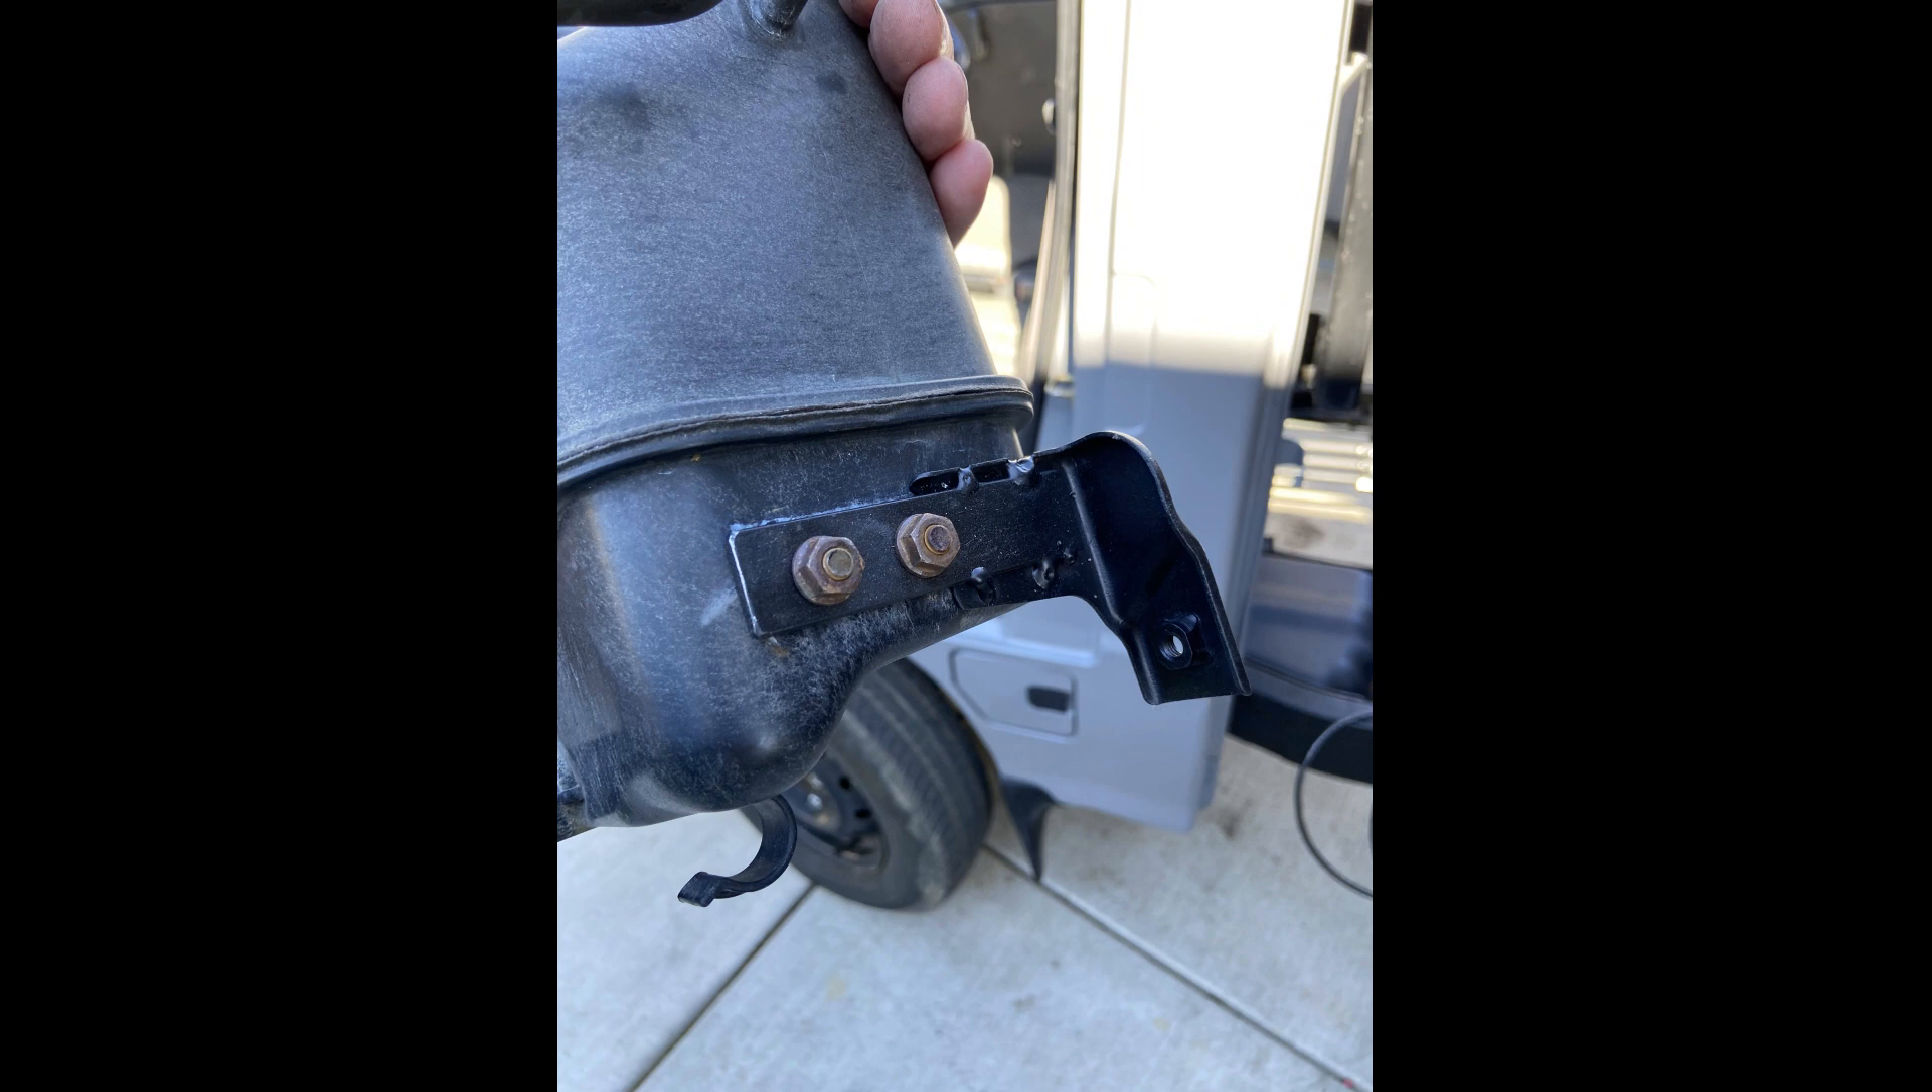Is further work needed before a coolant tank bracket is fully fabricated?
No.